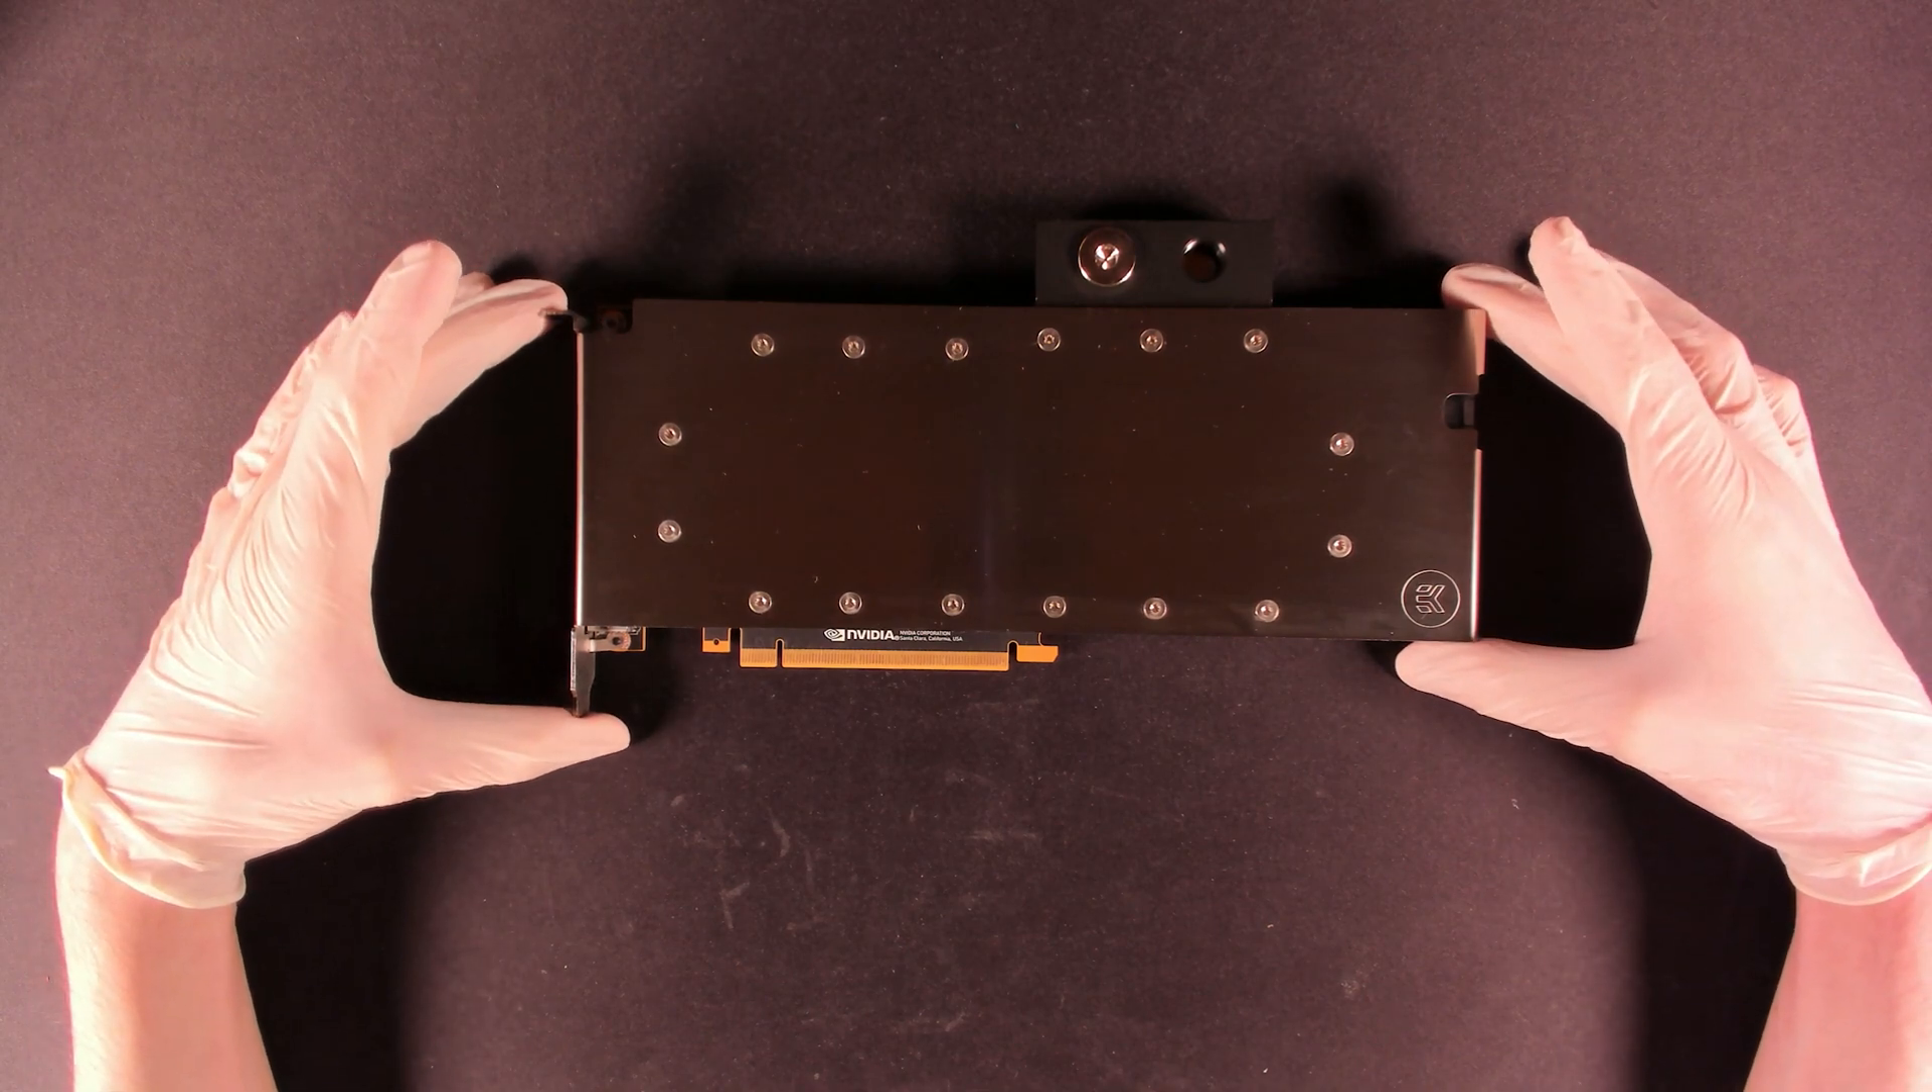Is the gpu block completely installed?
Yes.